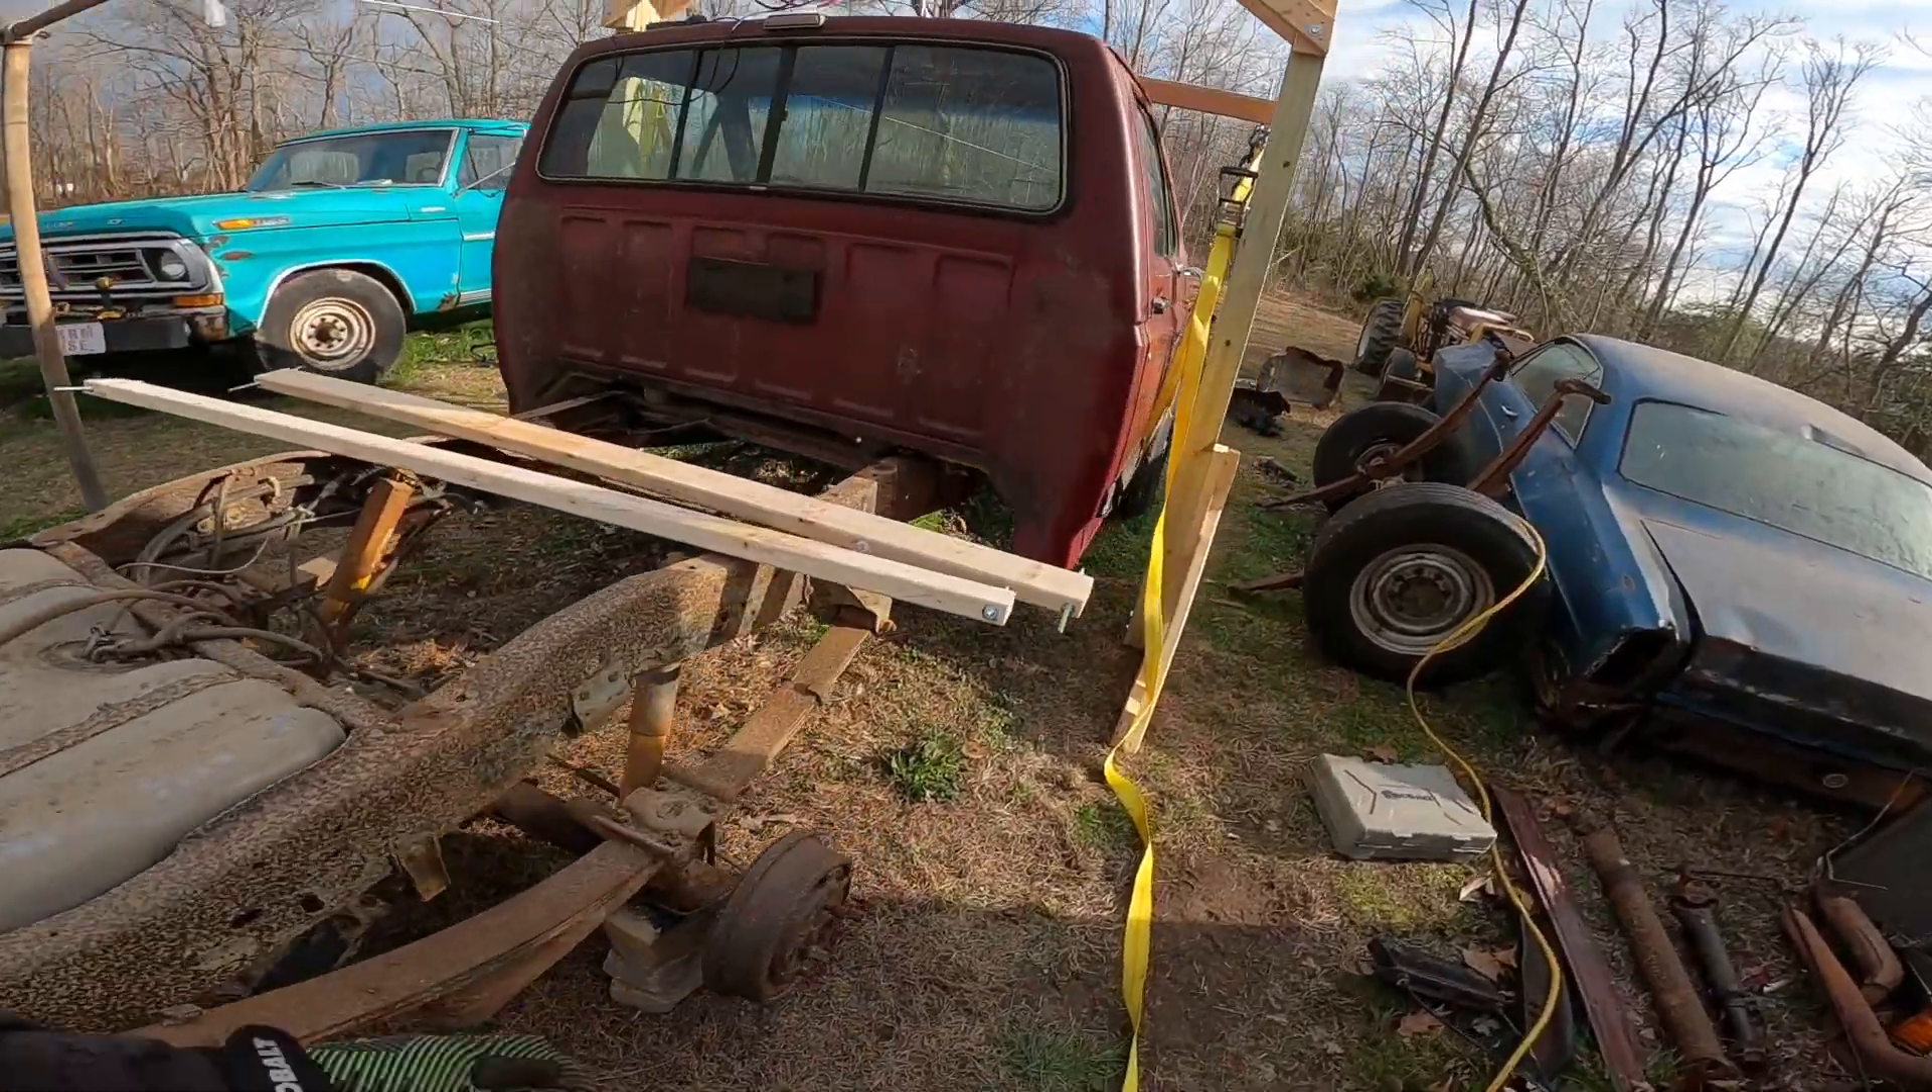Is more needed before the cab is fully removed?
Yes.